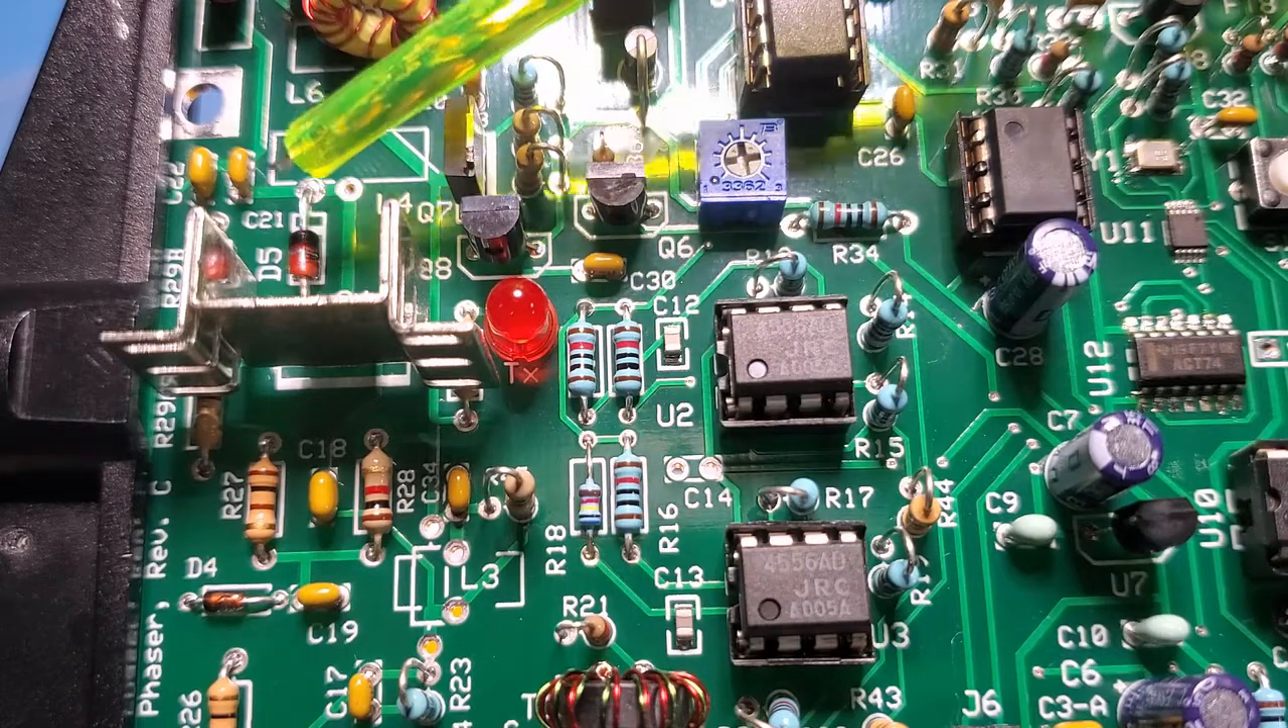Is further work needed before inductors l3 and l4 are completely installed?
Yes.